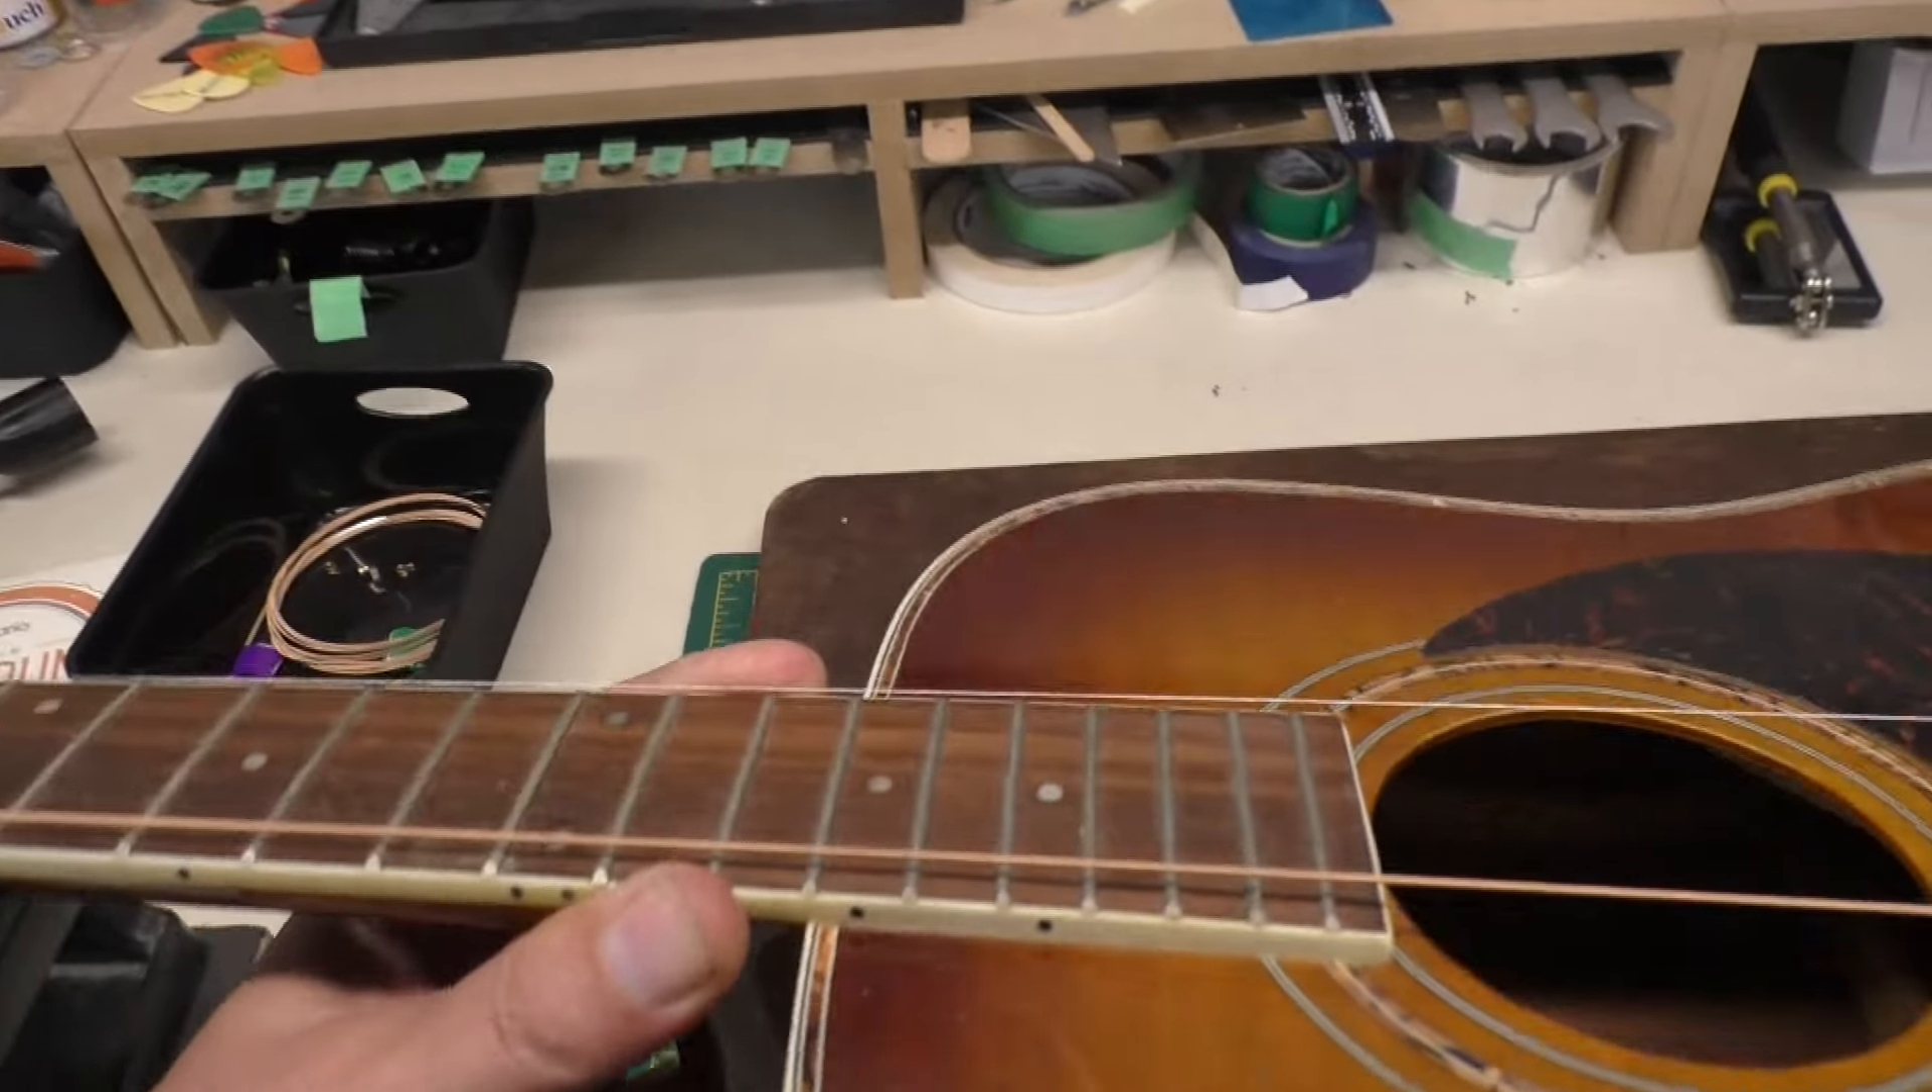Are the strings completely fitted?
No.